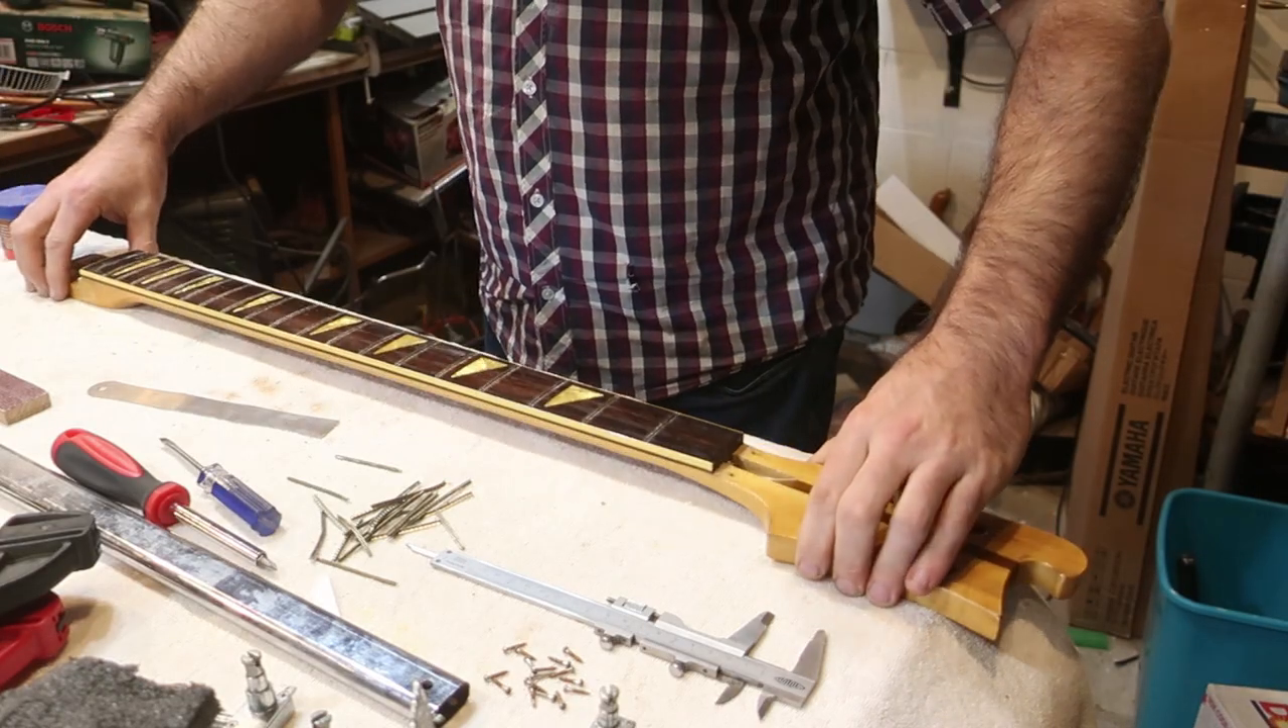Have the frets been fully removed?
Yes.